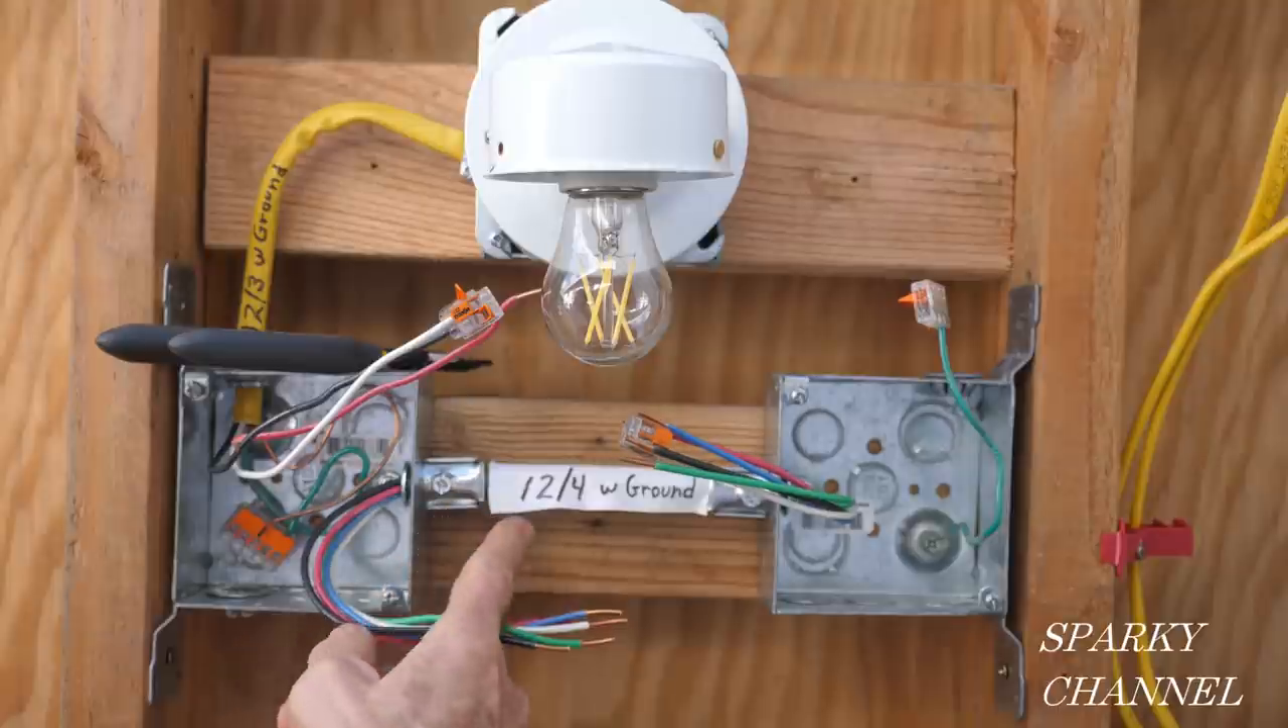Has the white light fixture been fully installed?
Yes.